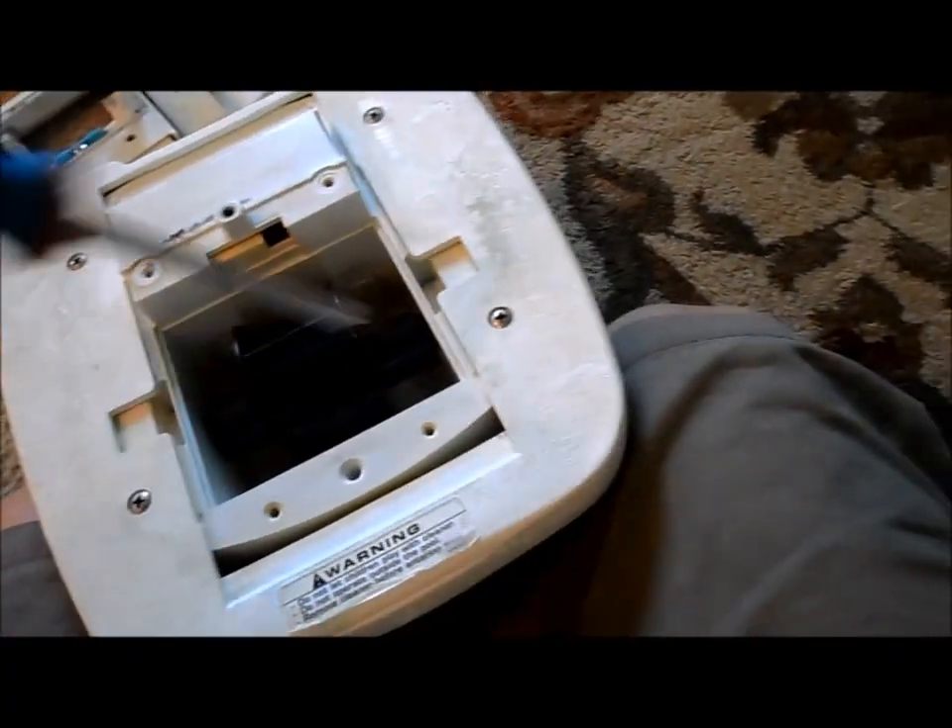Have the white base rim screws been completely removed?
No.